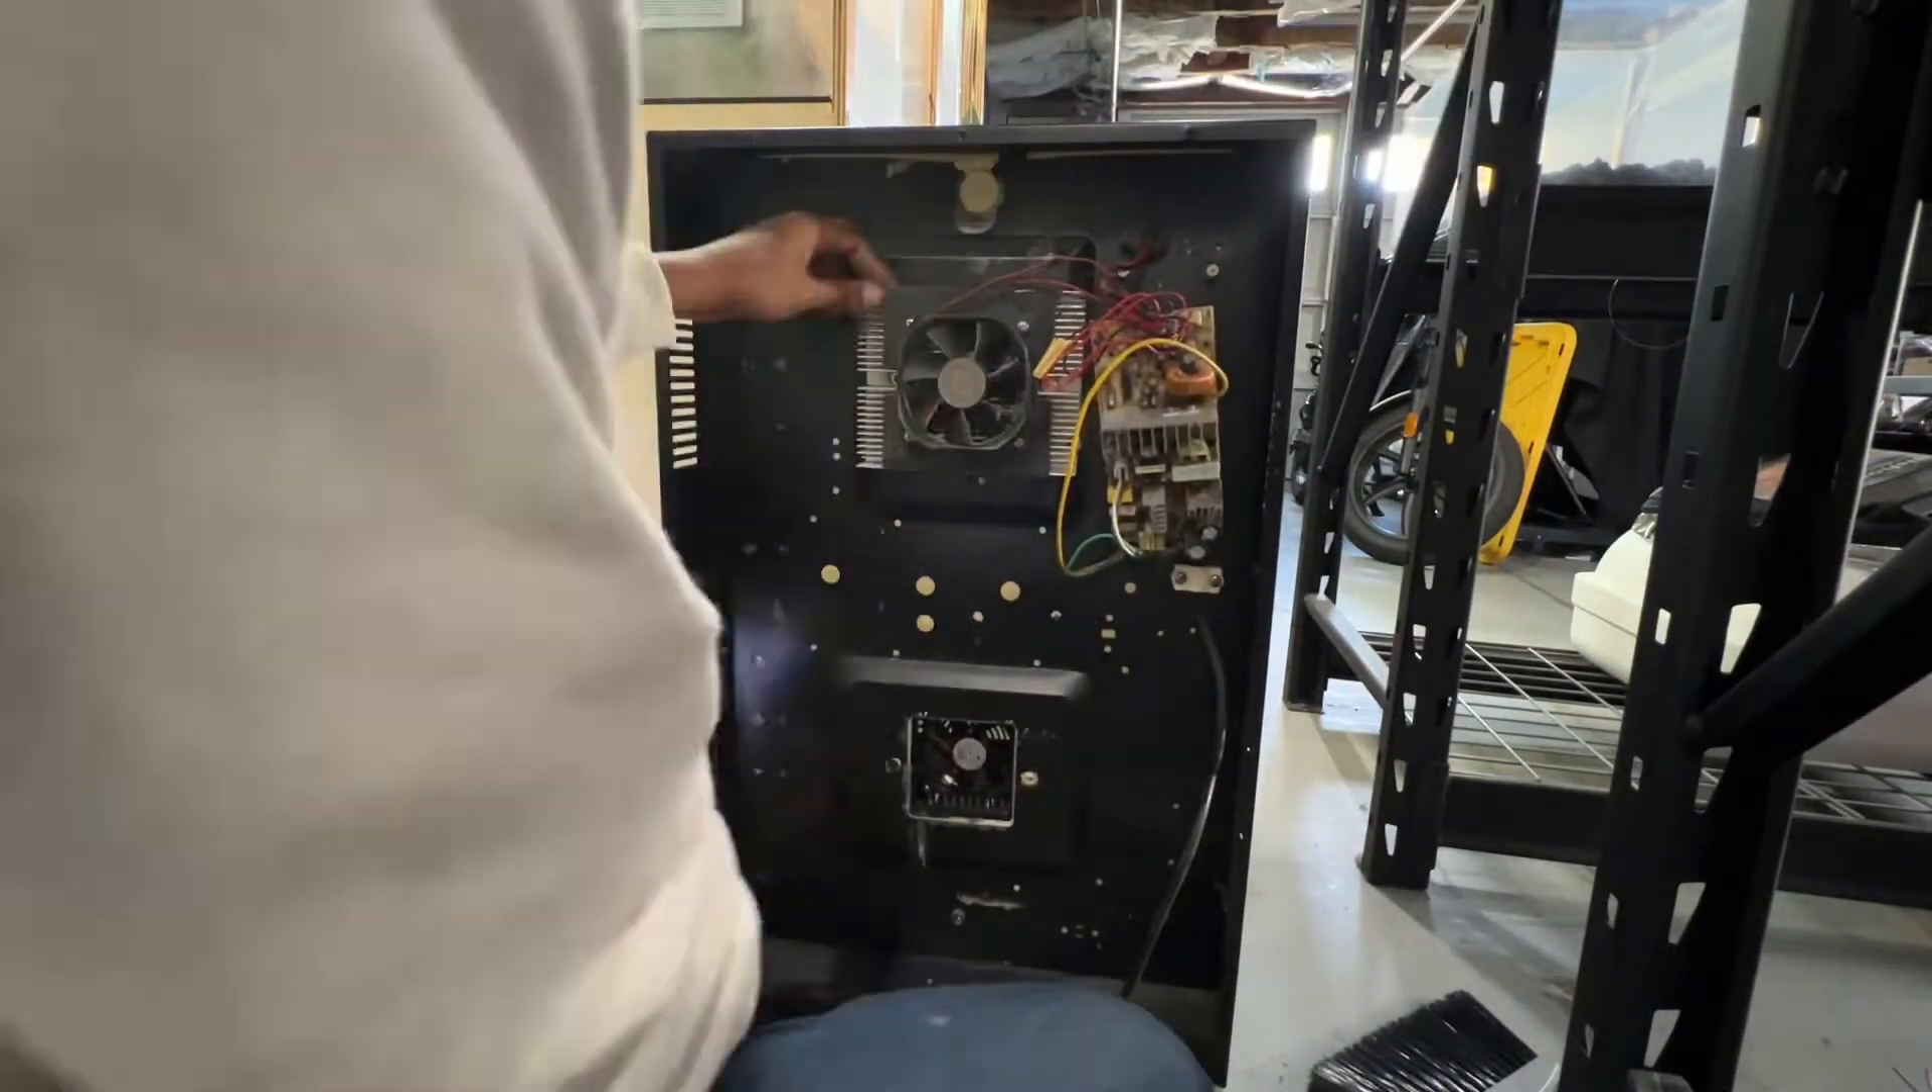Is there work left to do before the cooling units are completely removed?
Yes.